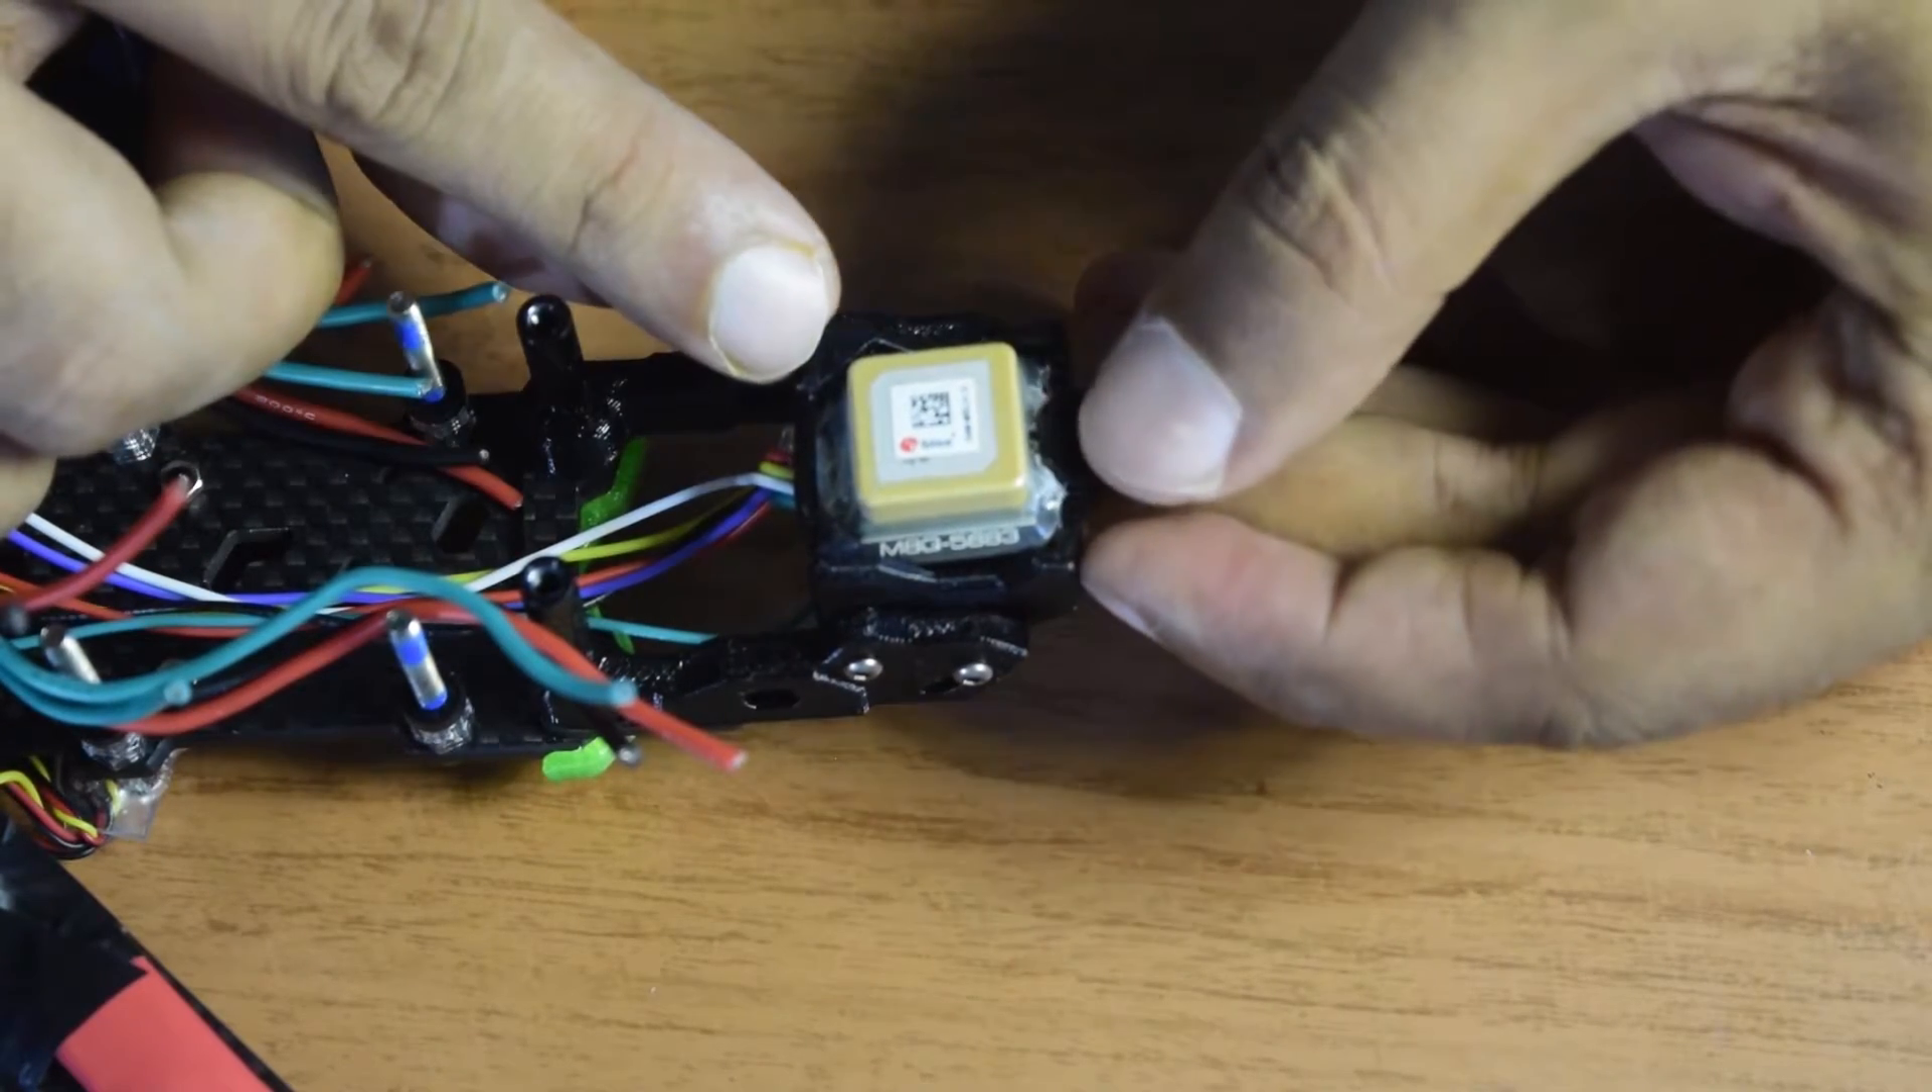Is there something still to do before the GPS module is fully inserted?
No.